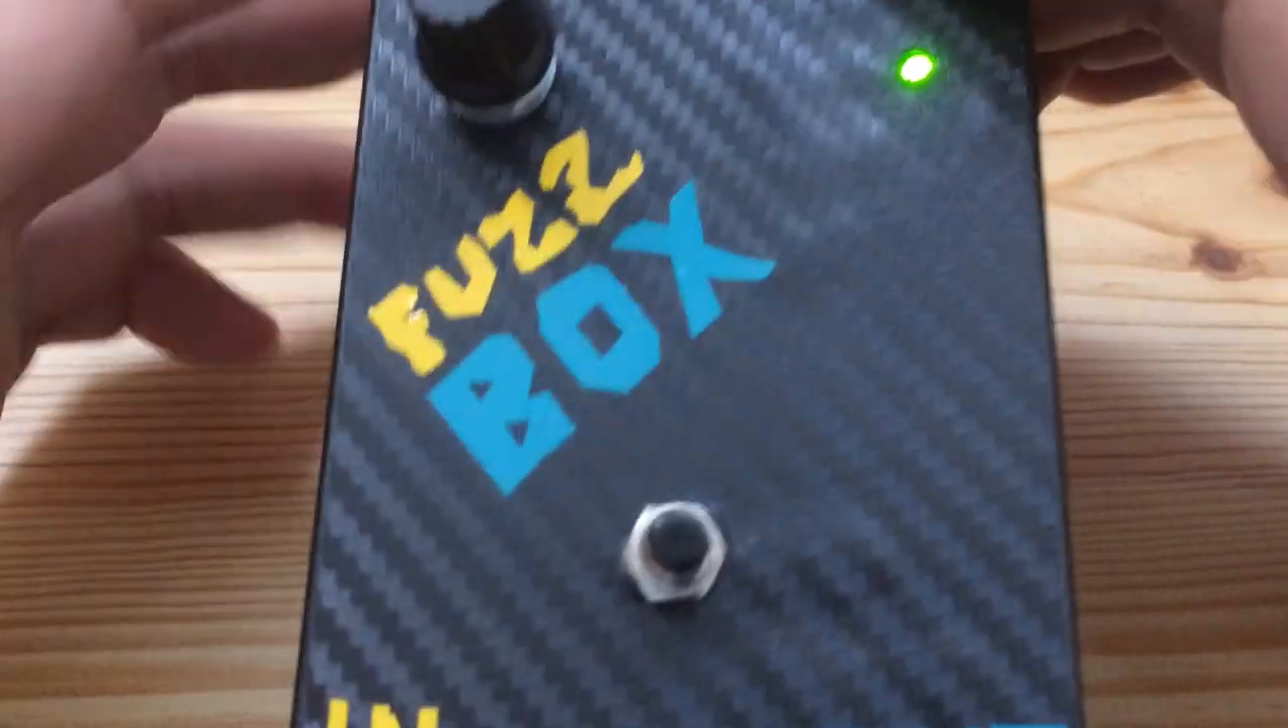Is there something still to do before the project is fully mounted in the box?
No.